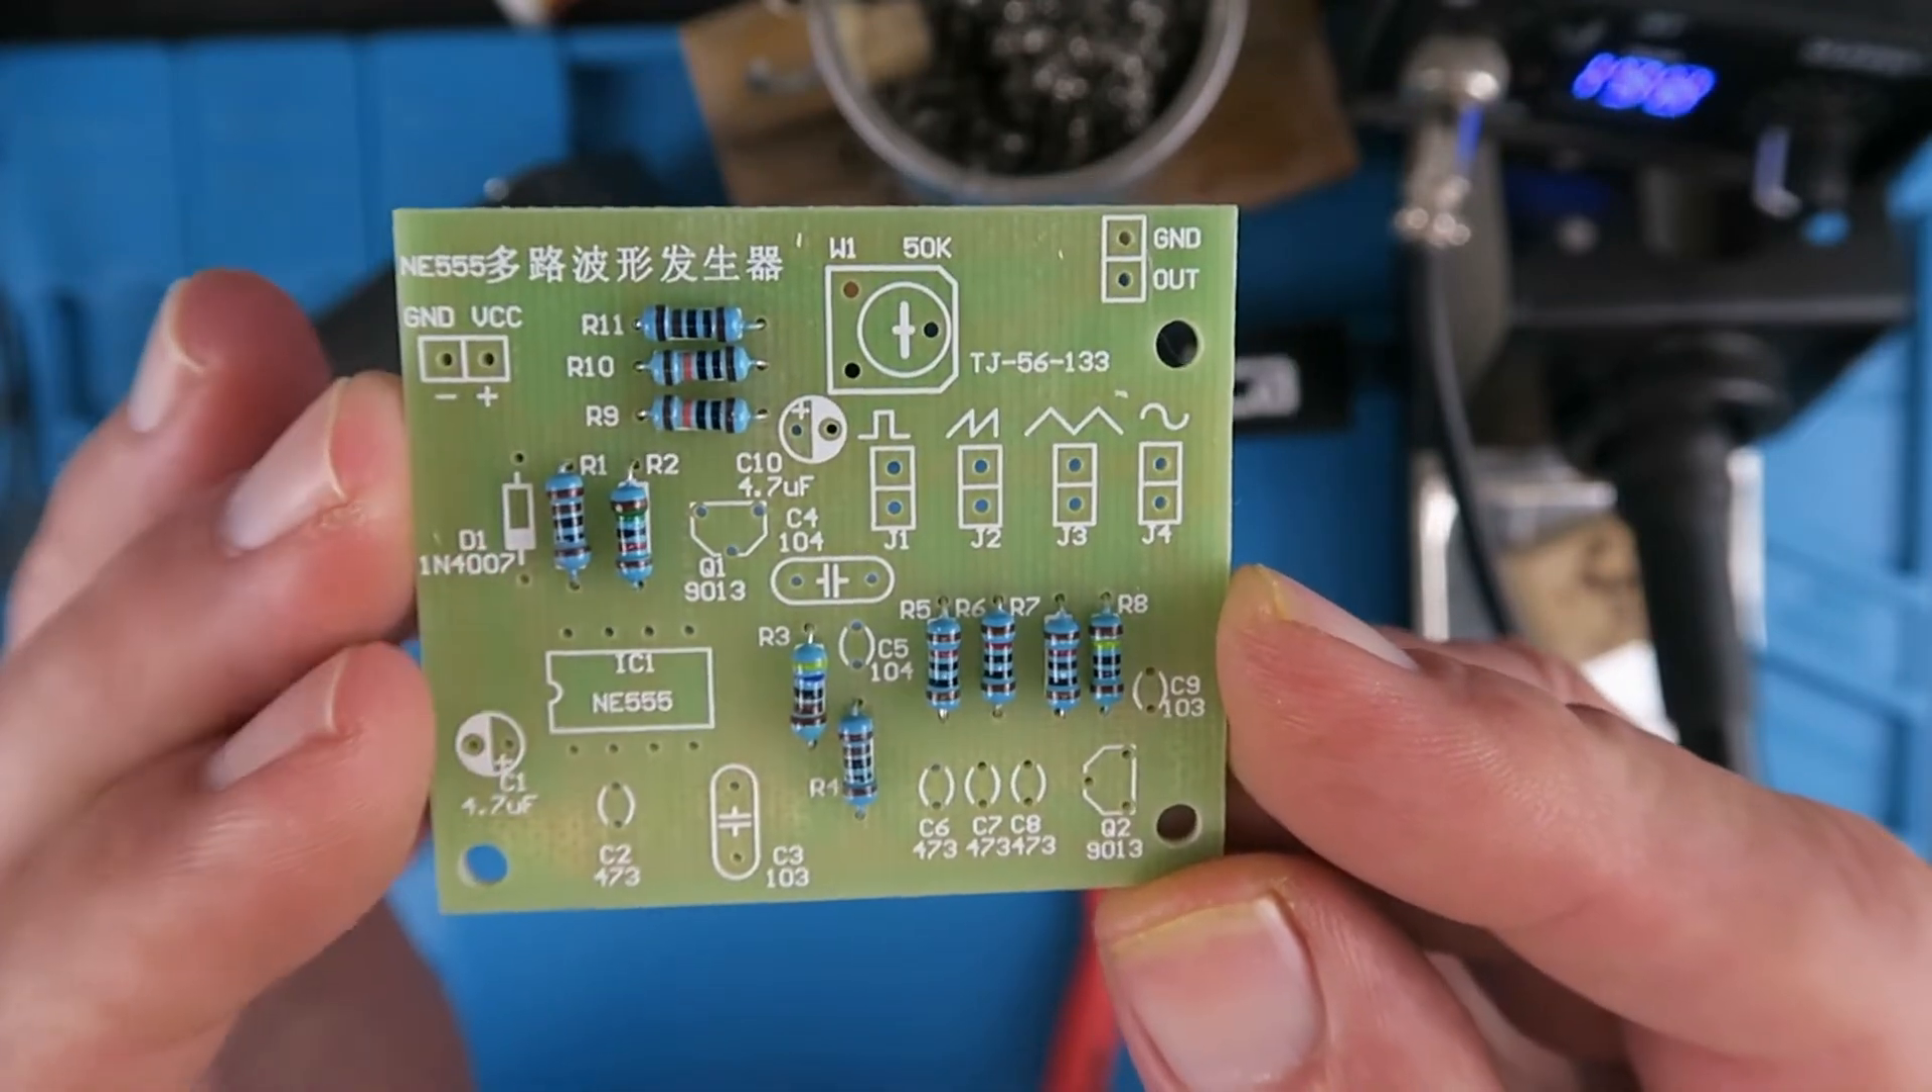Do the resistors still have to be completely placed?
No.